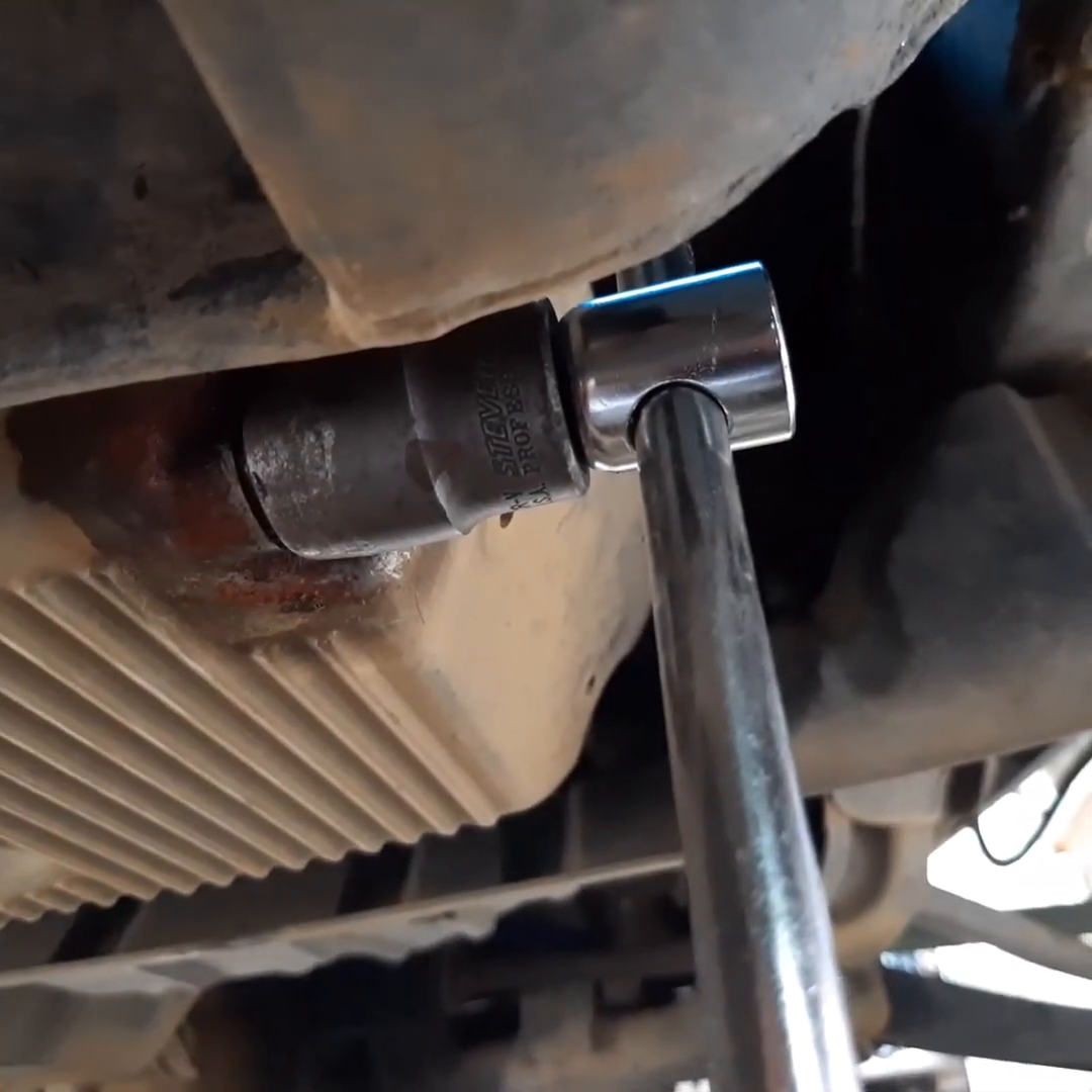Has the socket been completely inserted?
Yes.